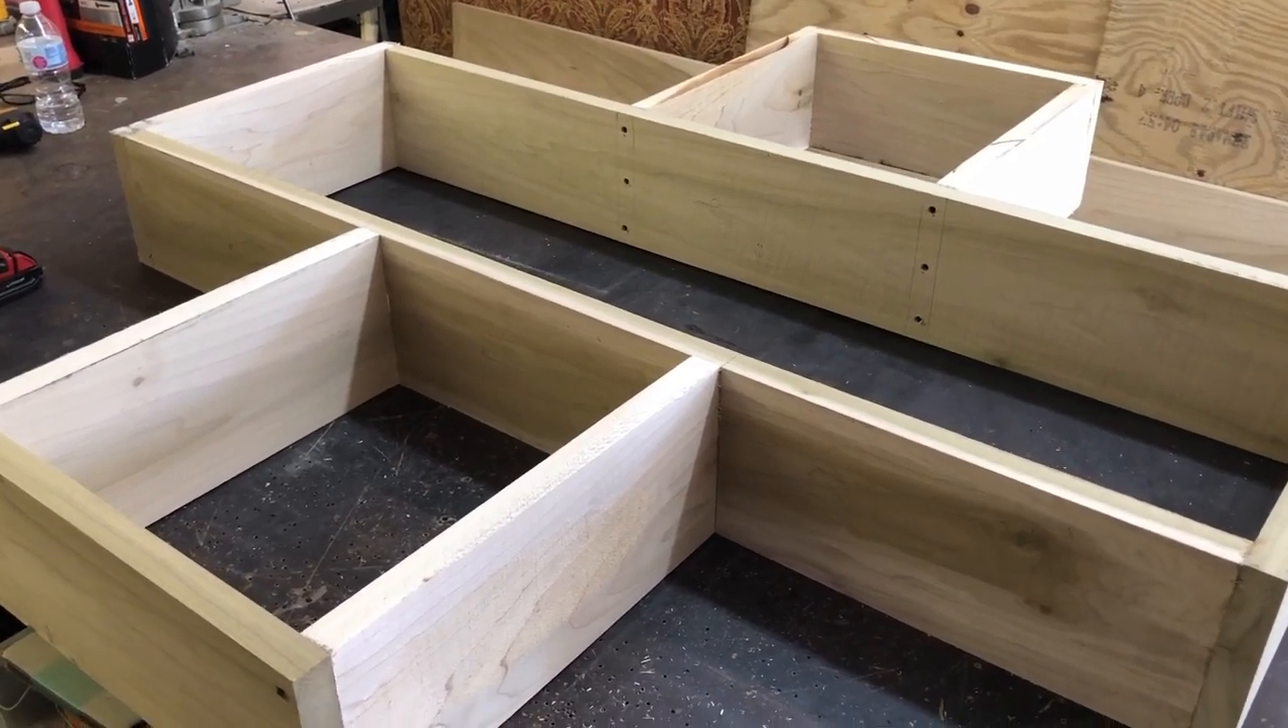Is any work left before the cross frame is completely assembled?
No.